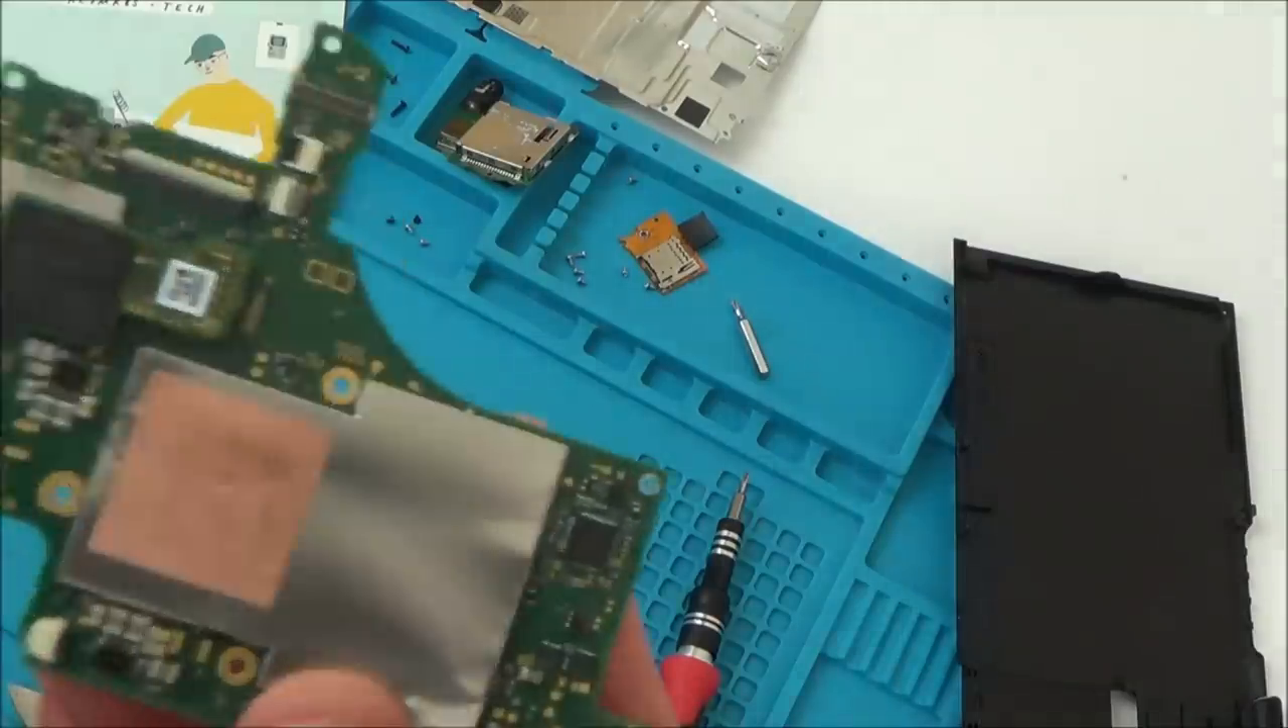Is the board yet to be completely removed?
No.